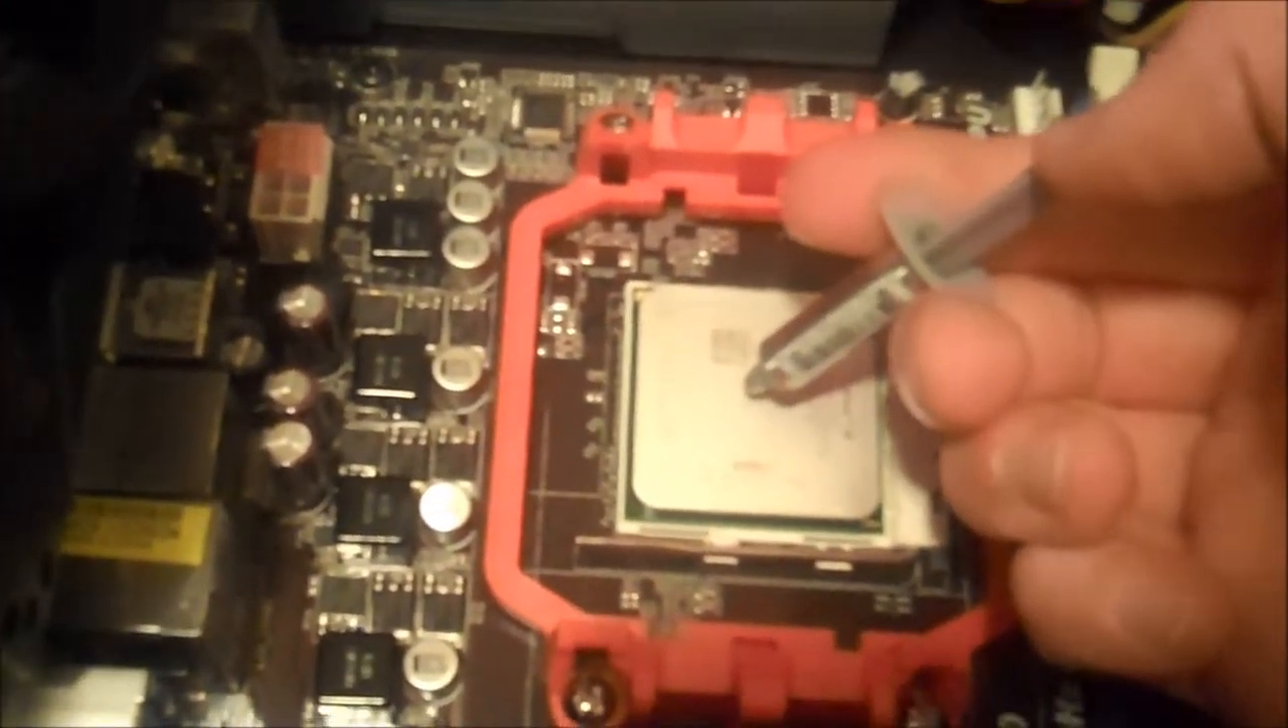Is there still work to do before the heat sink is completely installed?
Yes.